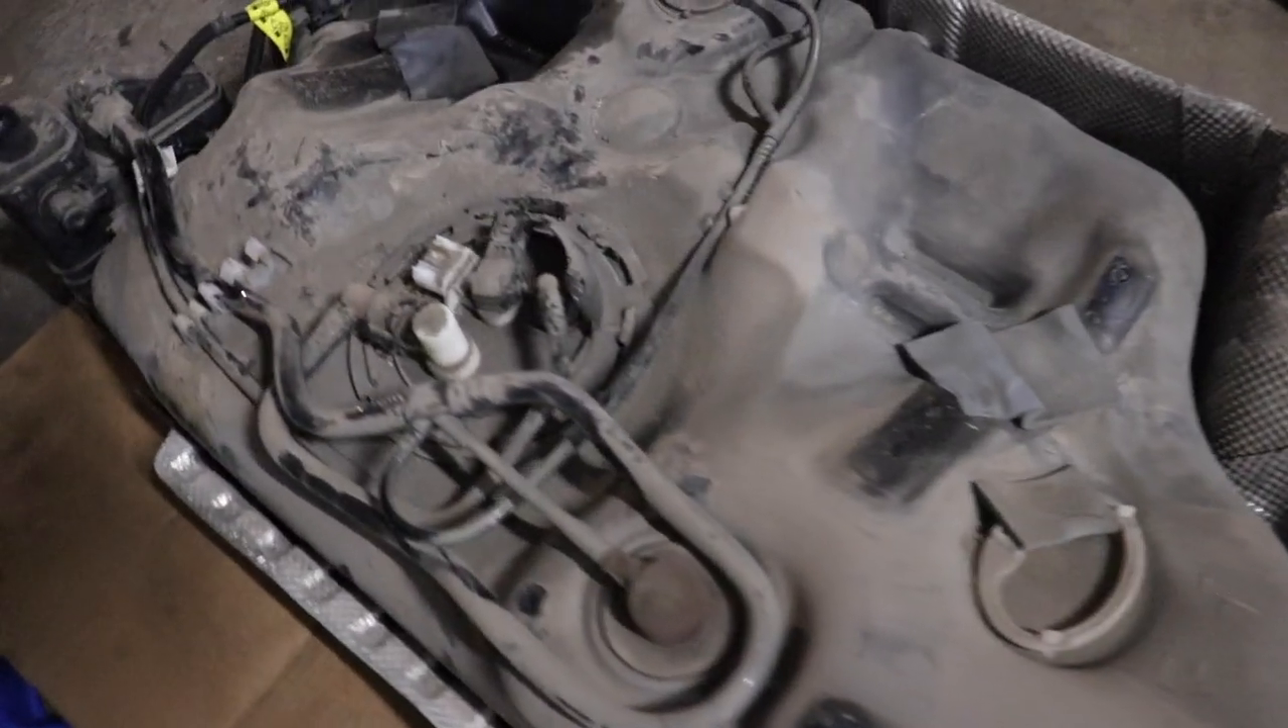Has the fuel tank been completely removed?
Yes.